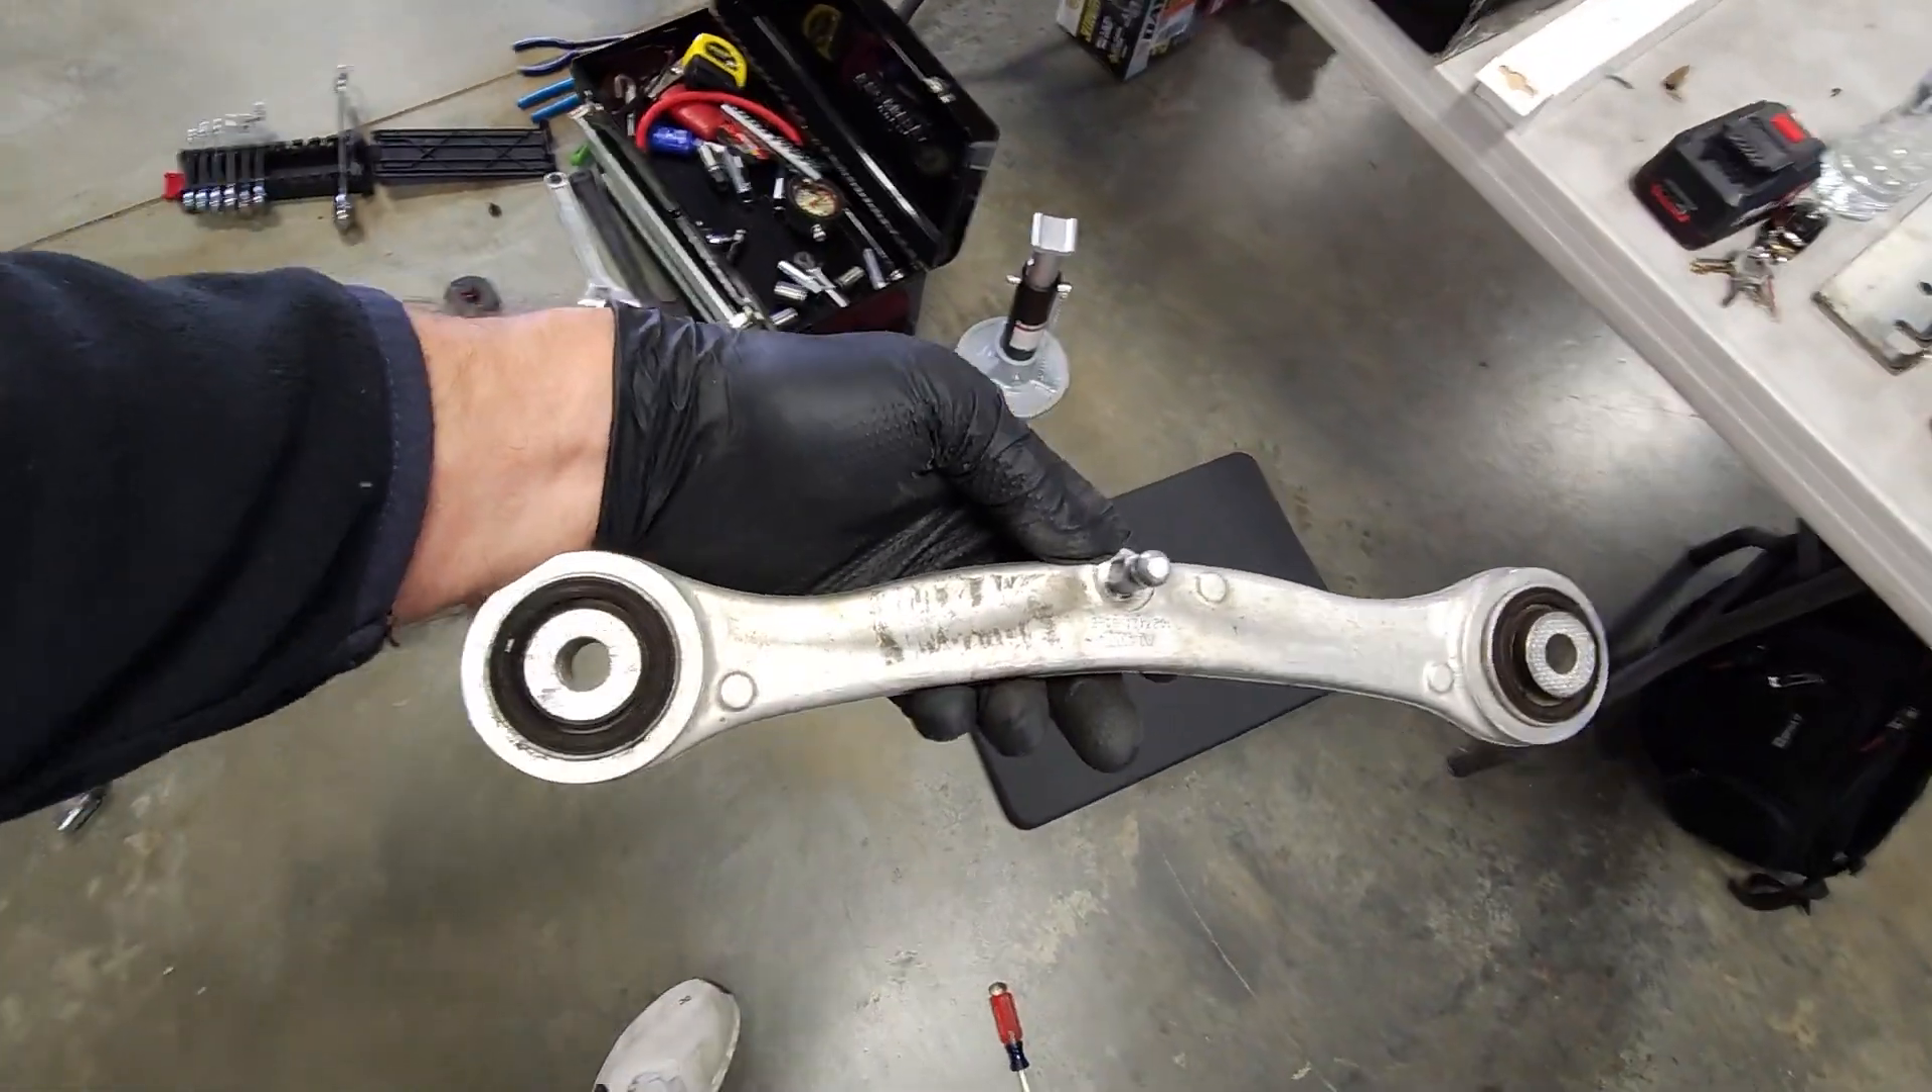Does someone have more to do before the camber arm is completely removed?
No.